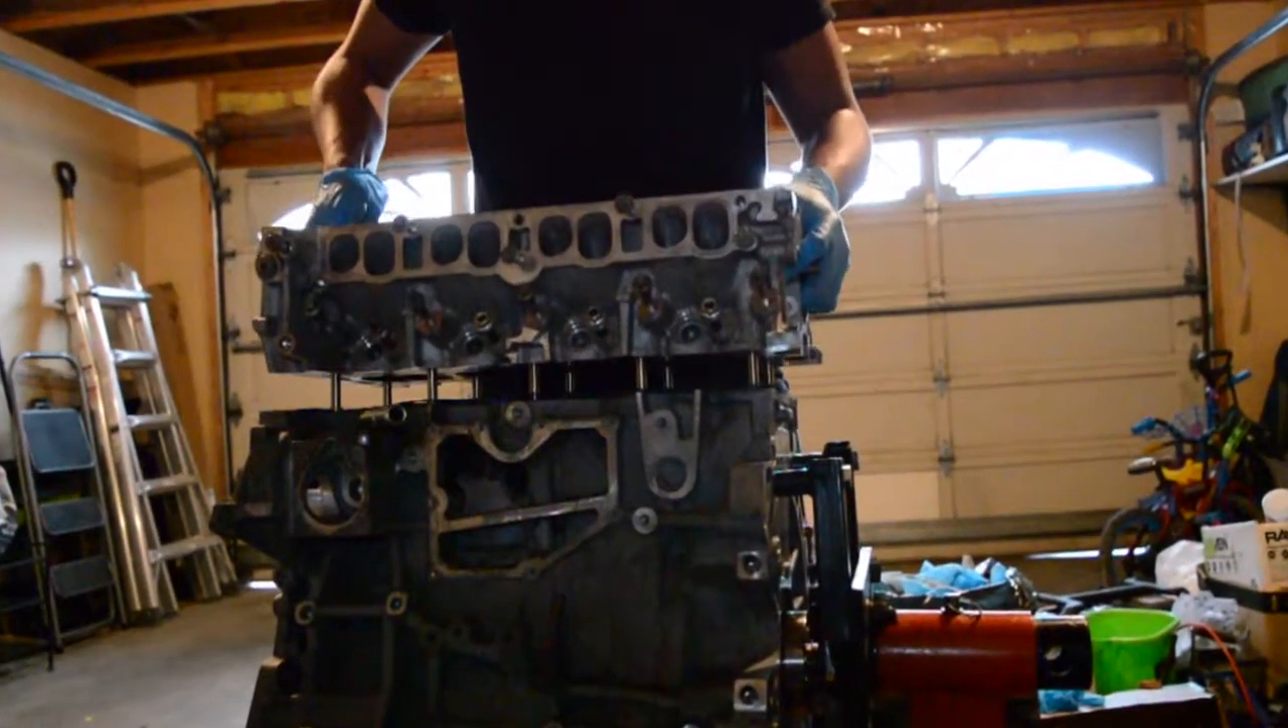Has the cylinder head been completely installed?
No.